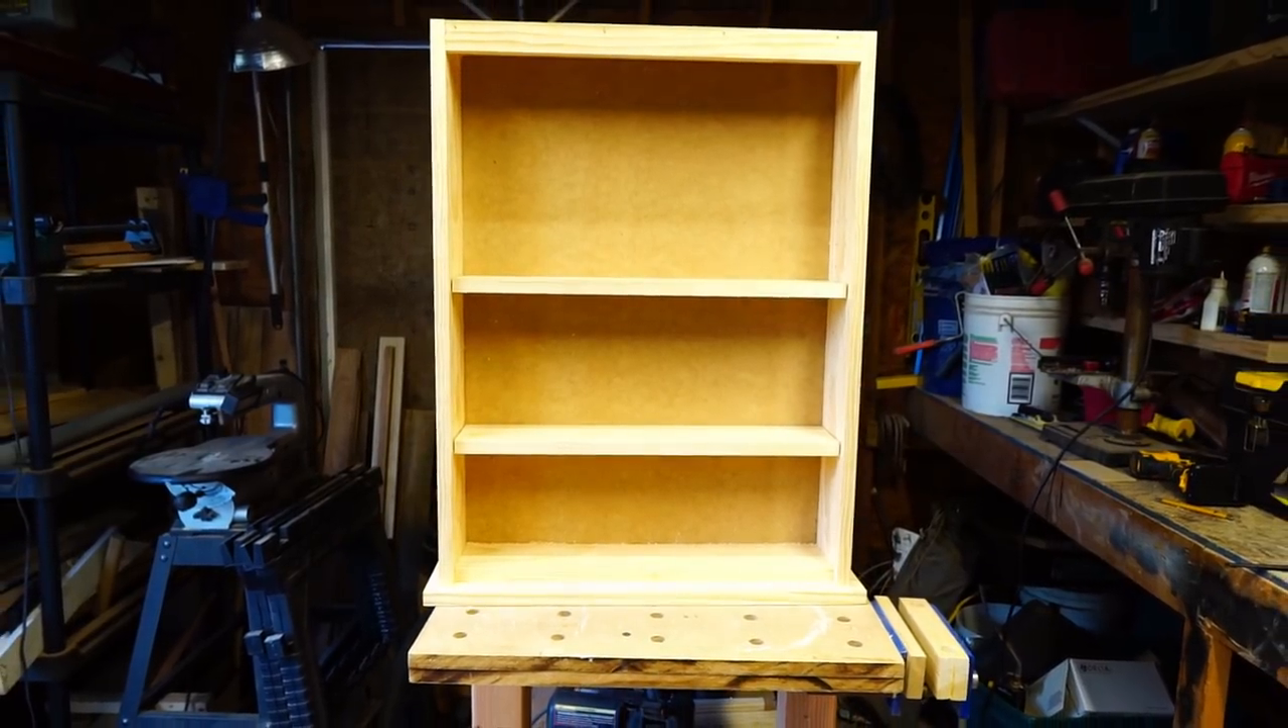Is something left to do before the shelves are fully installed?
No.